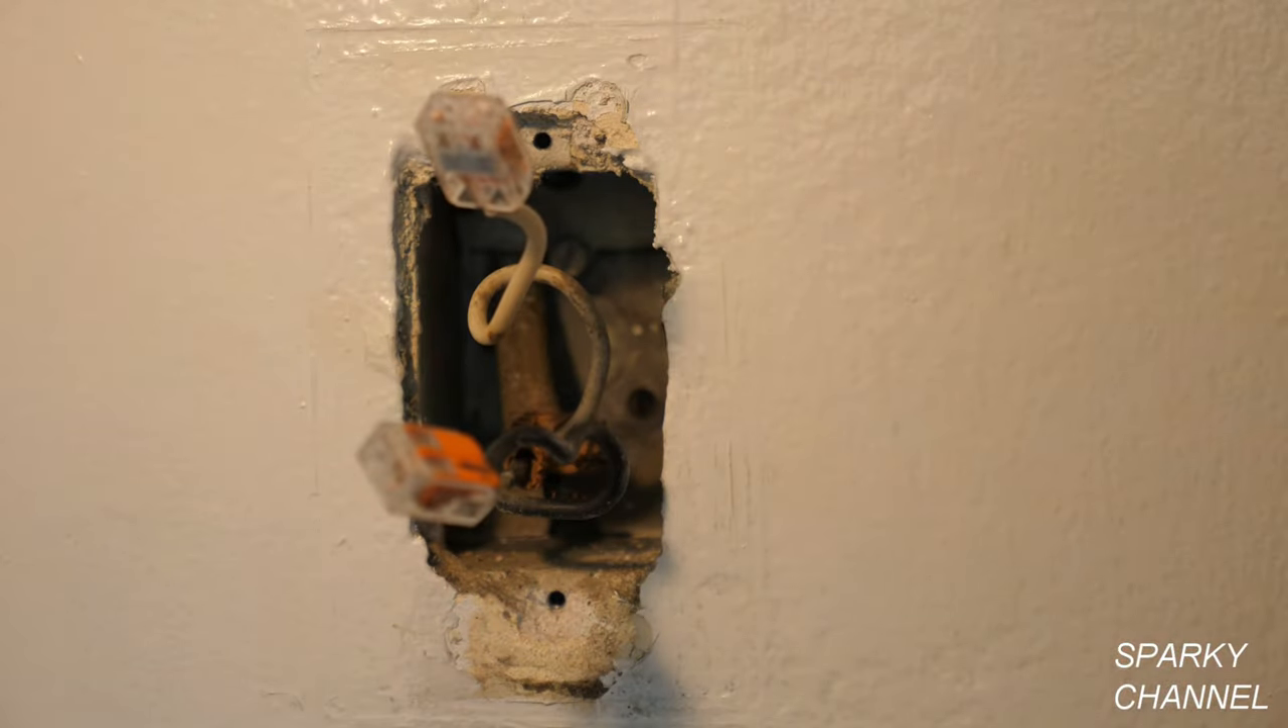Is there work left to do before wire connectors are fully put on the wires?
No.